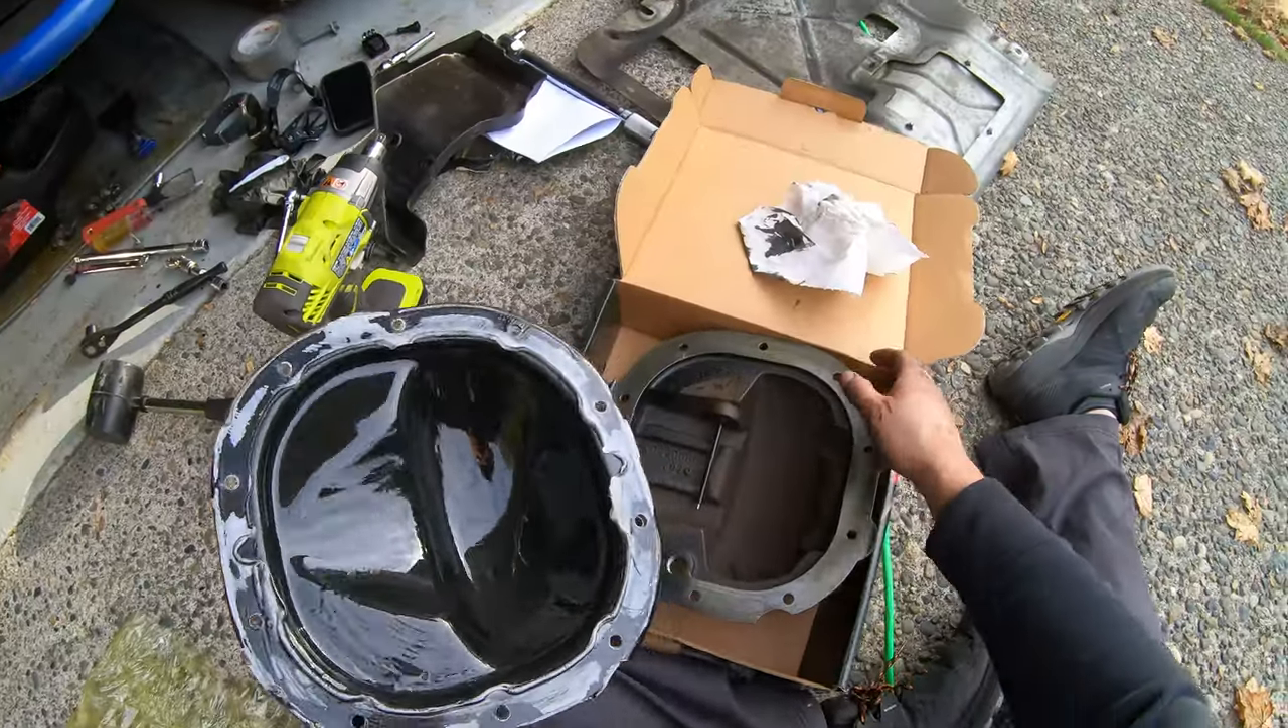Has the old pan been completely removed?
Yes.